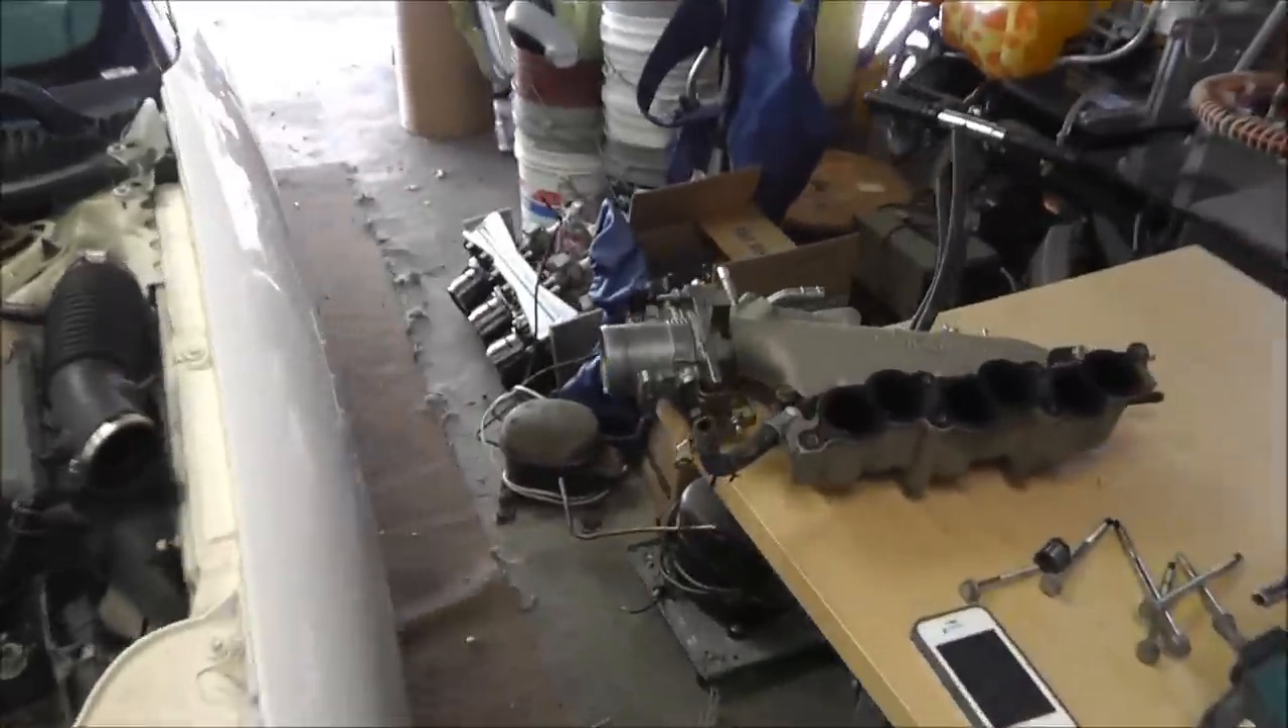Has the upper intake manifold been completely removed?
Yes.